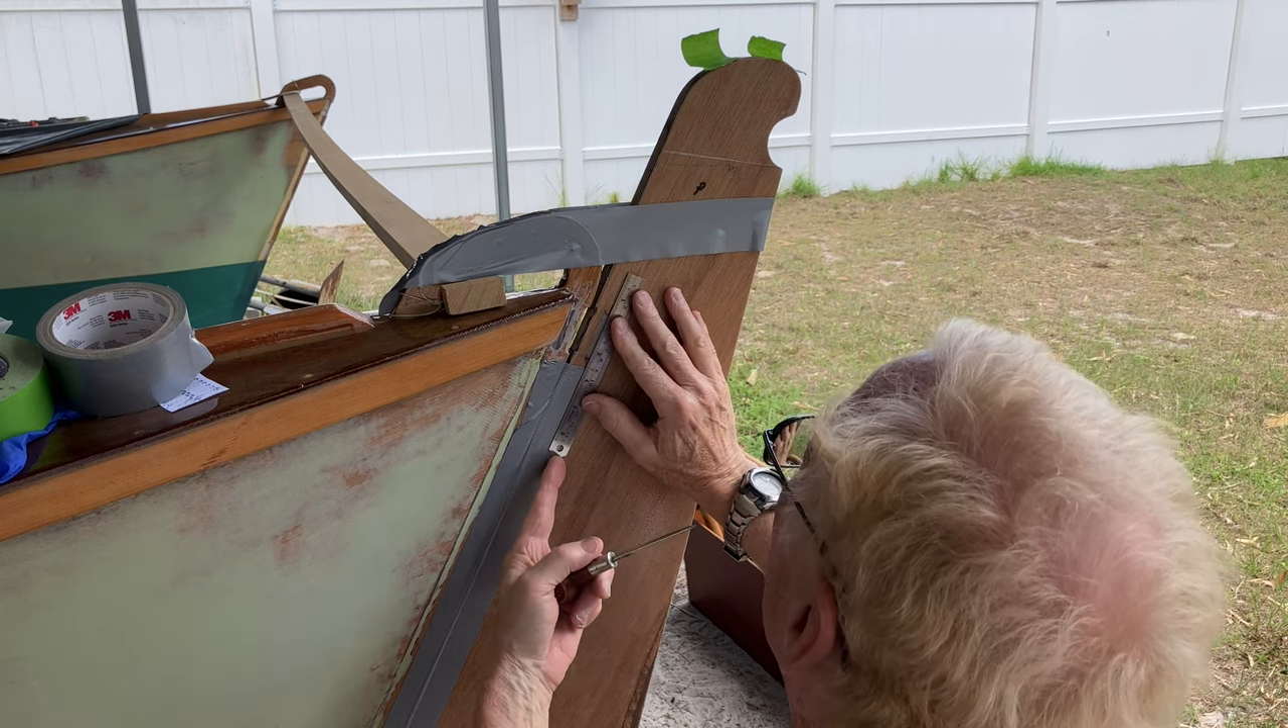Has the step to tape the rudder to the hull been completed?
Yes.